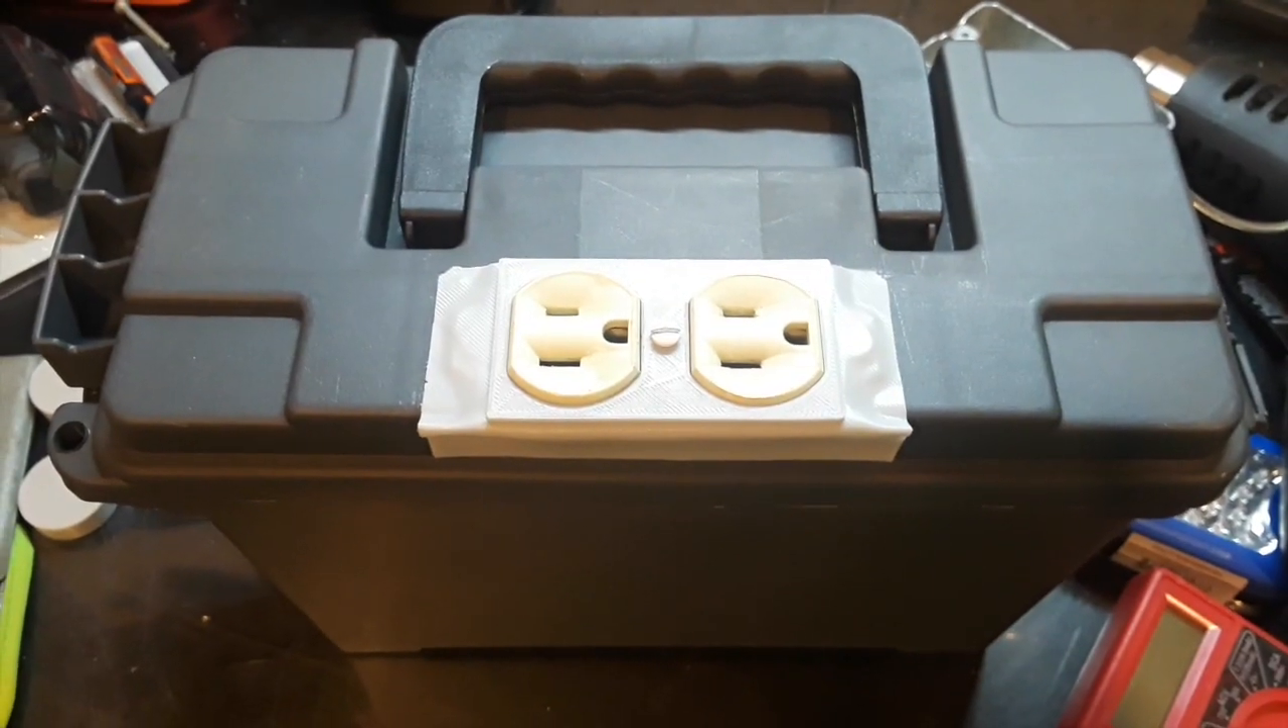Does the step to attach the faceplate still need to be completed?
No.